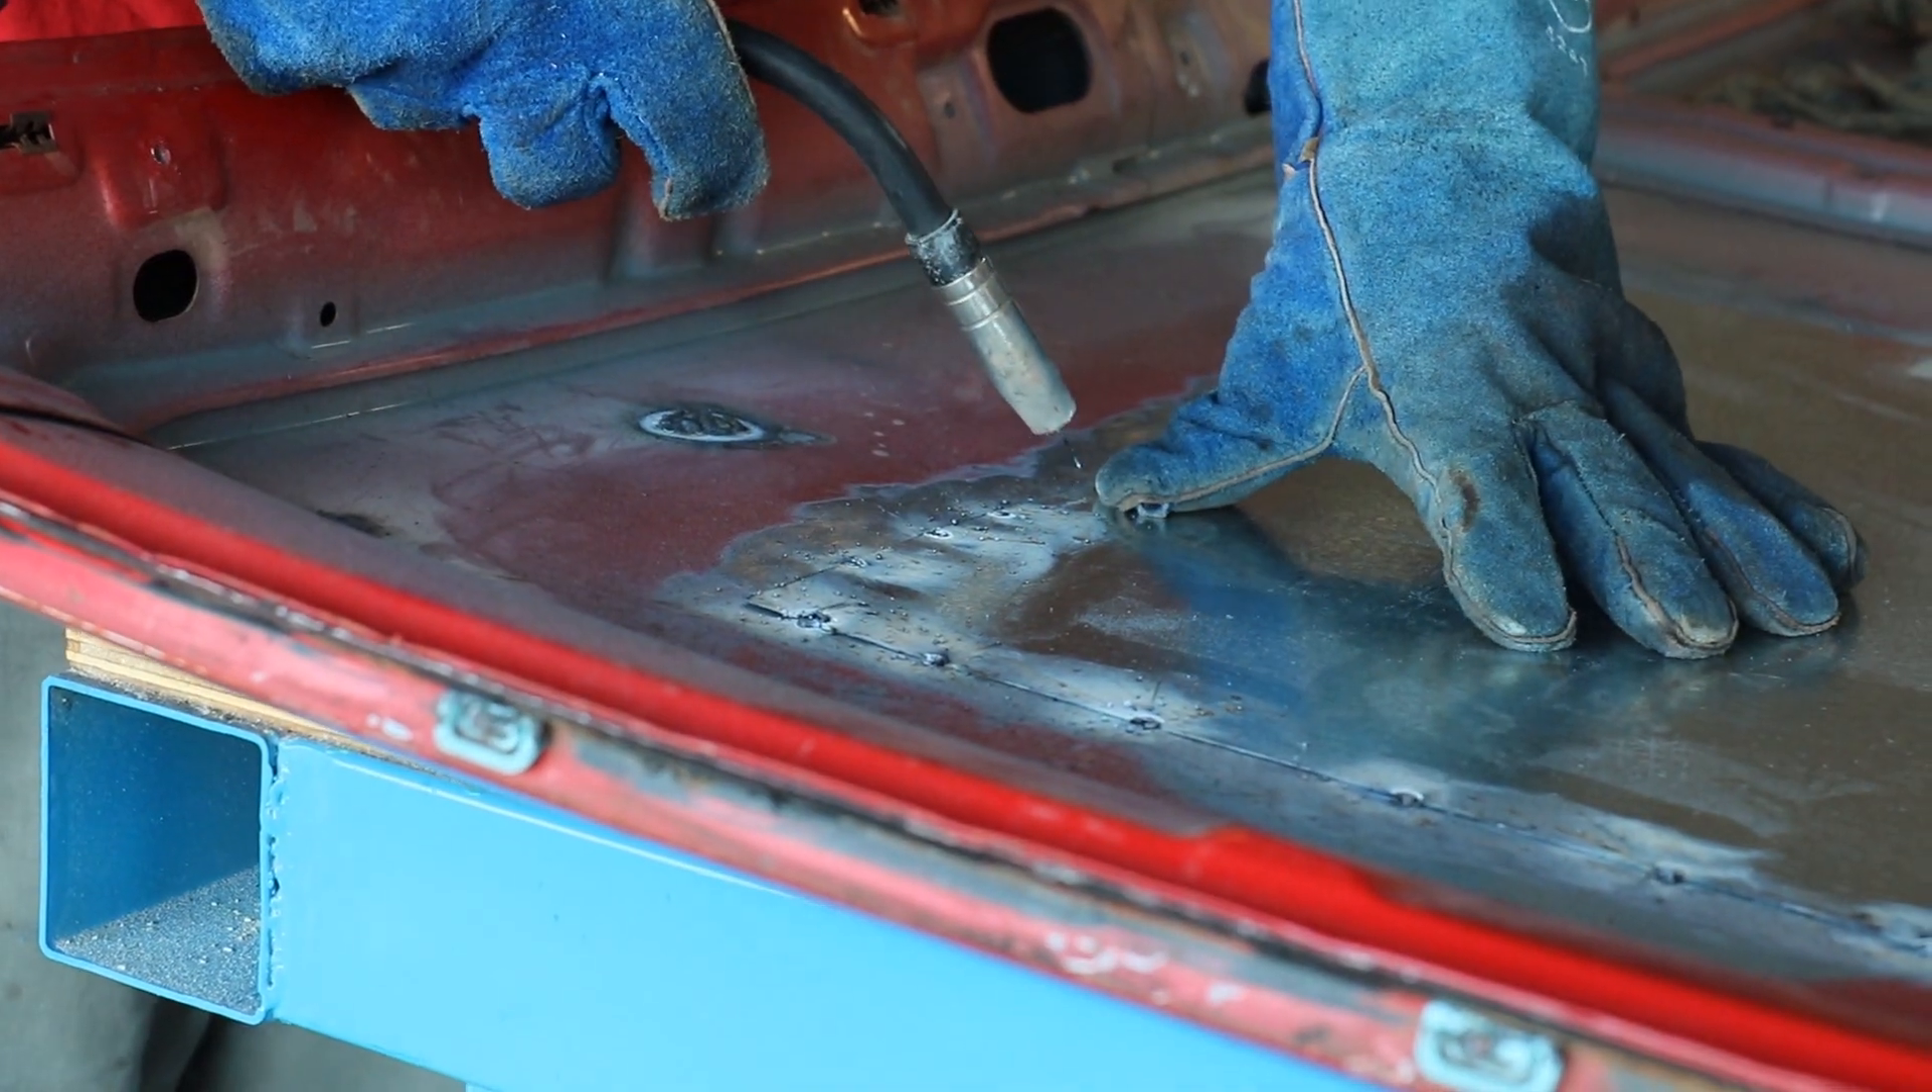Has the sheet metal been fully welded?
No.